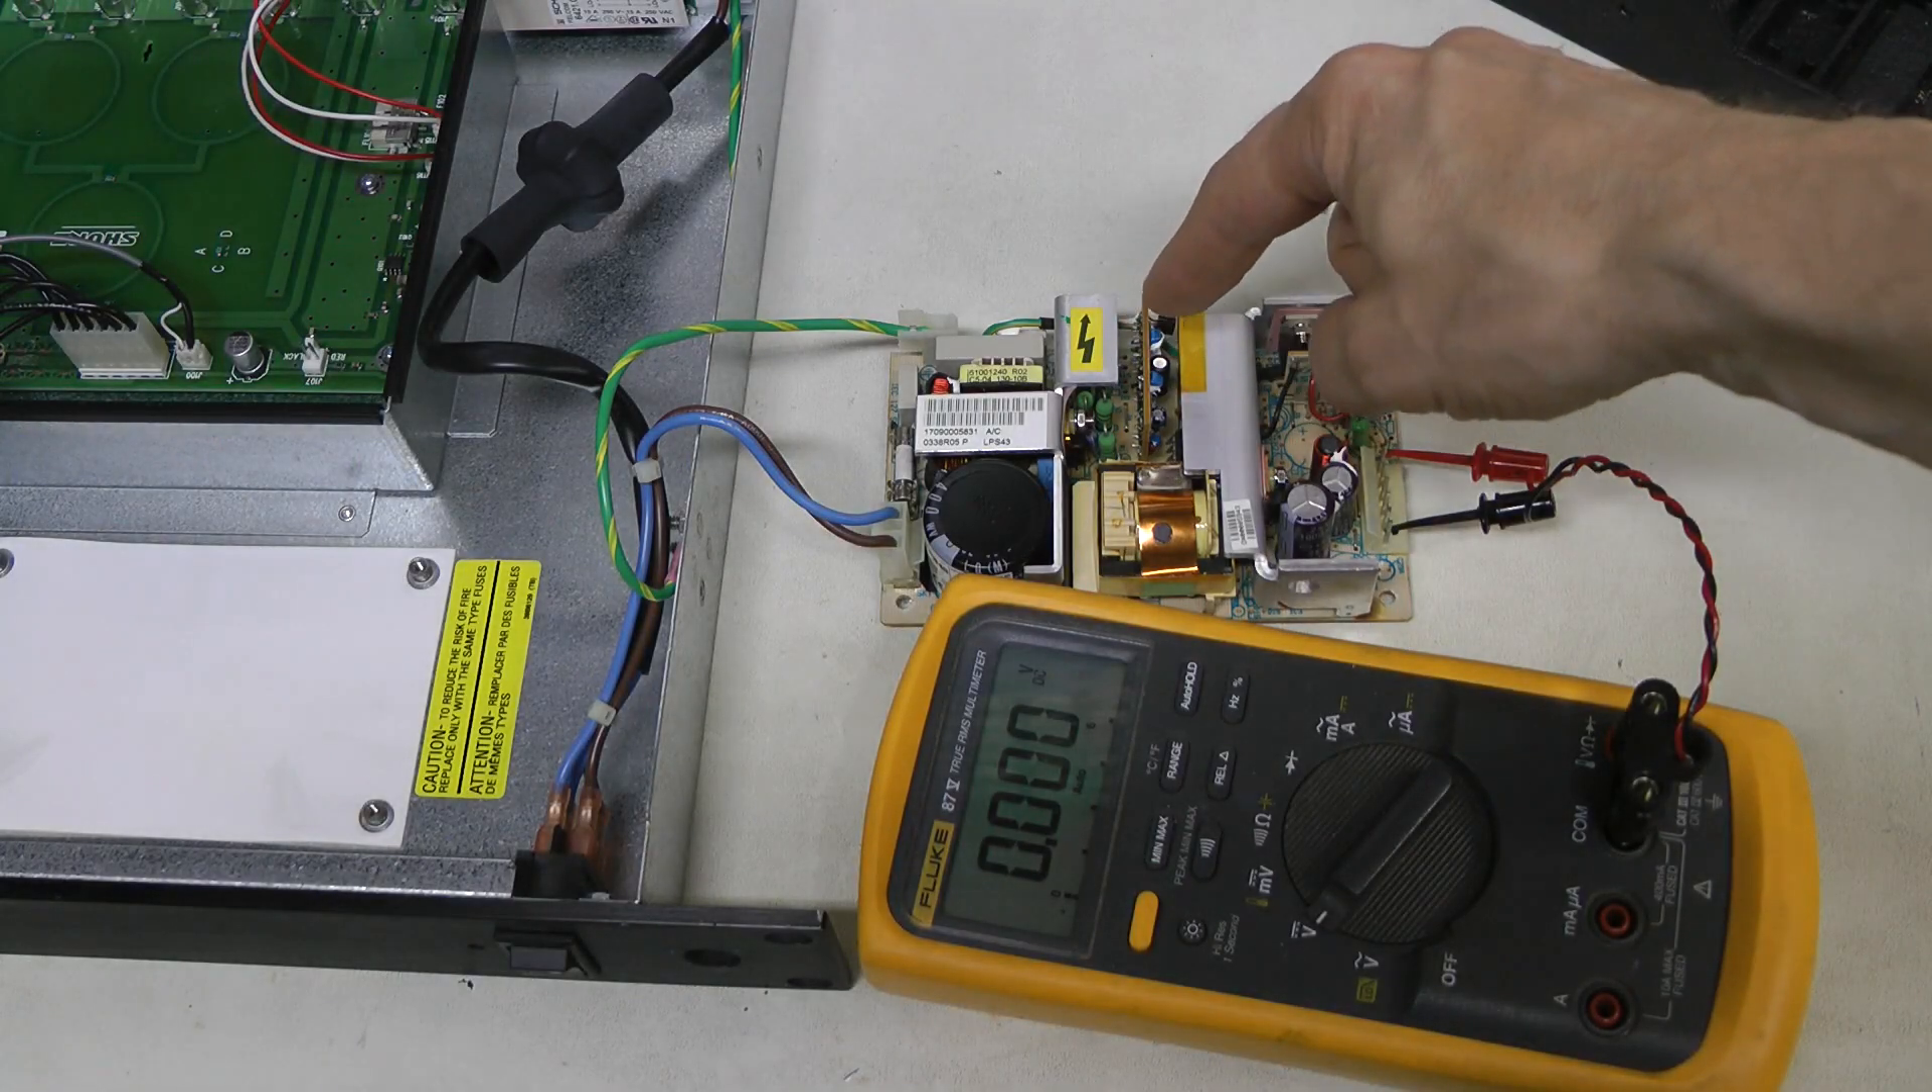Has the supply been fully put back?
No.